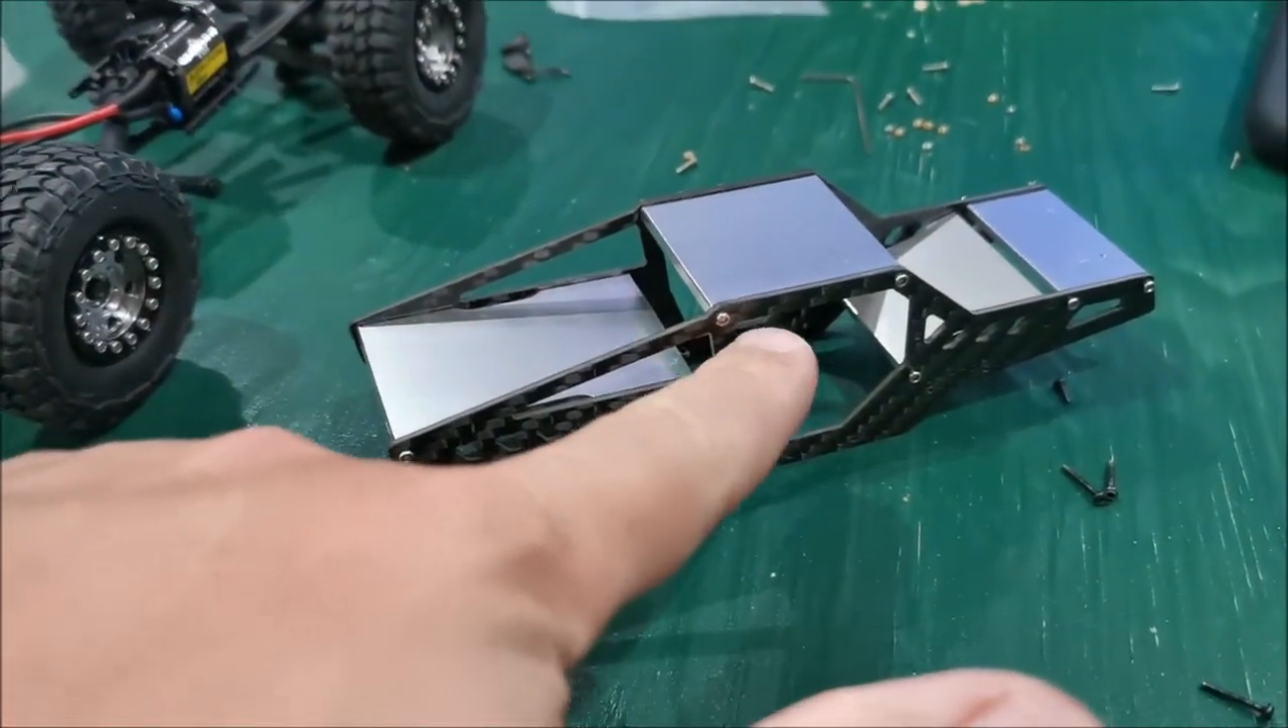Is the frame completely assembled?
Yes.